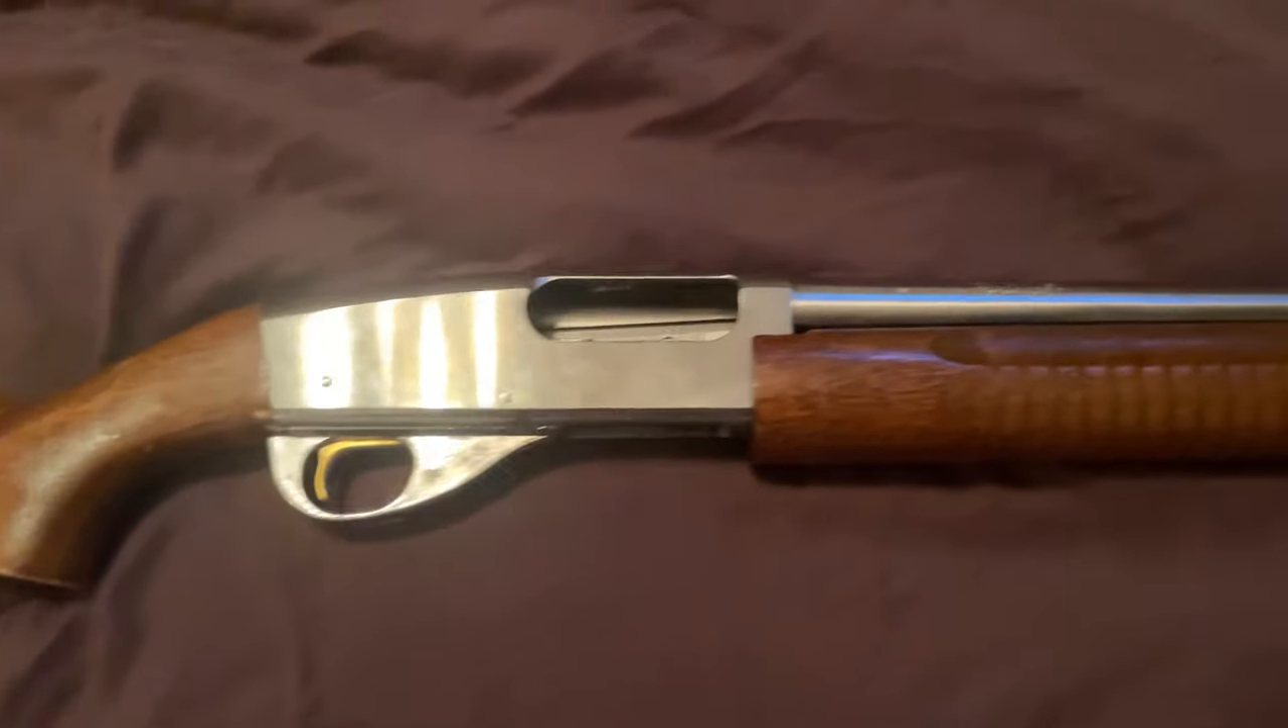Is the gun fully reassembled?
Yes.